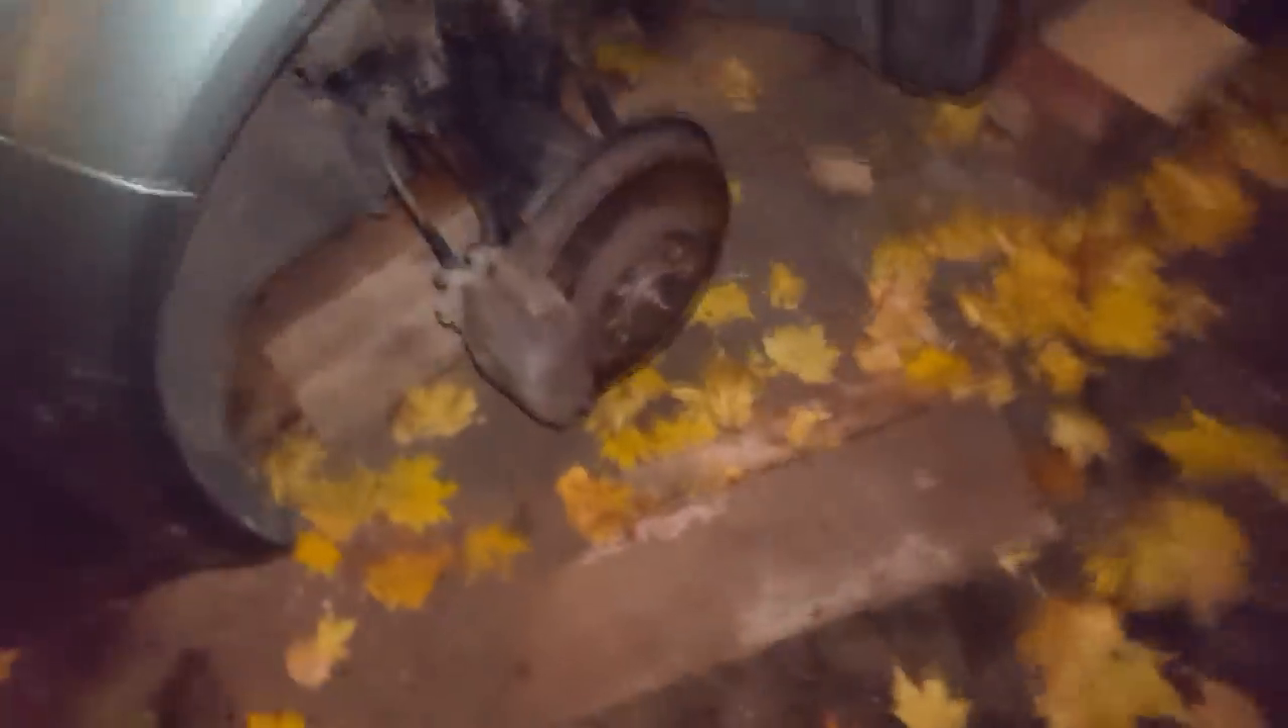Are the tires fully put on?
No.